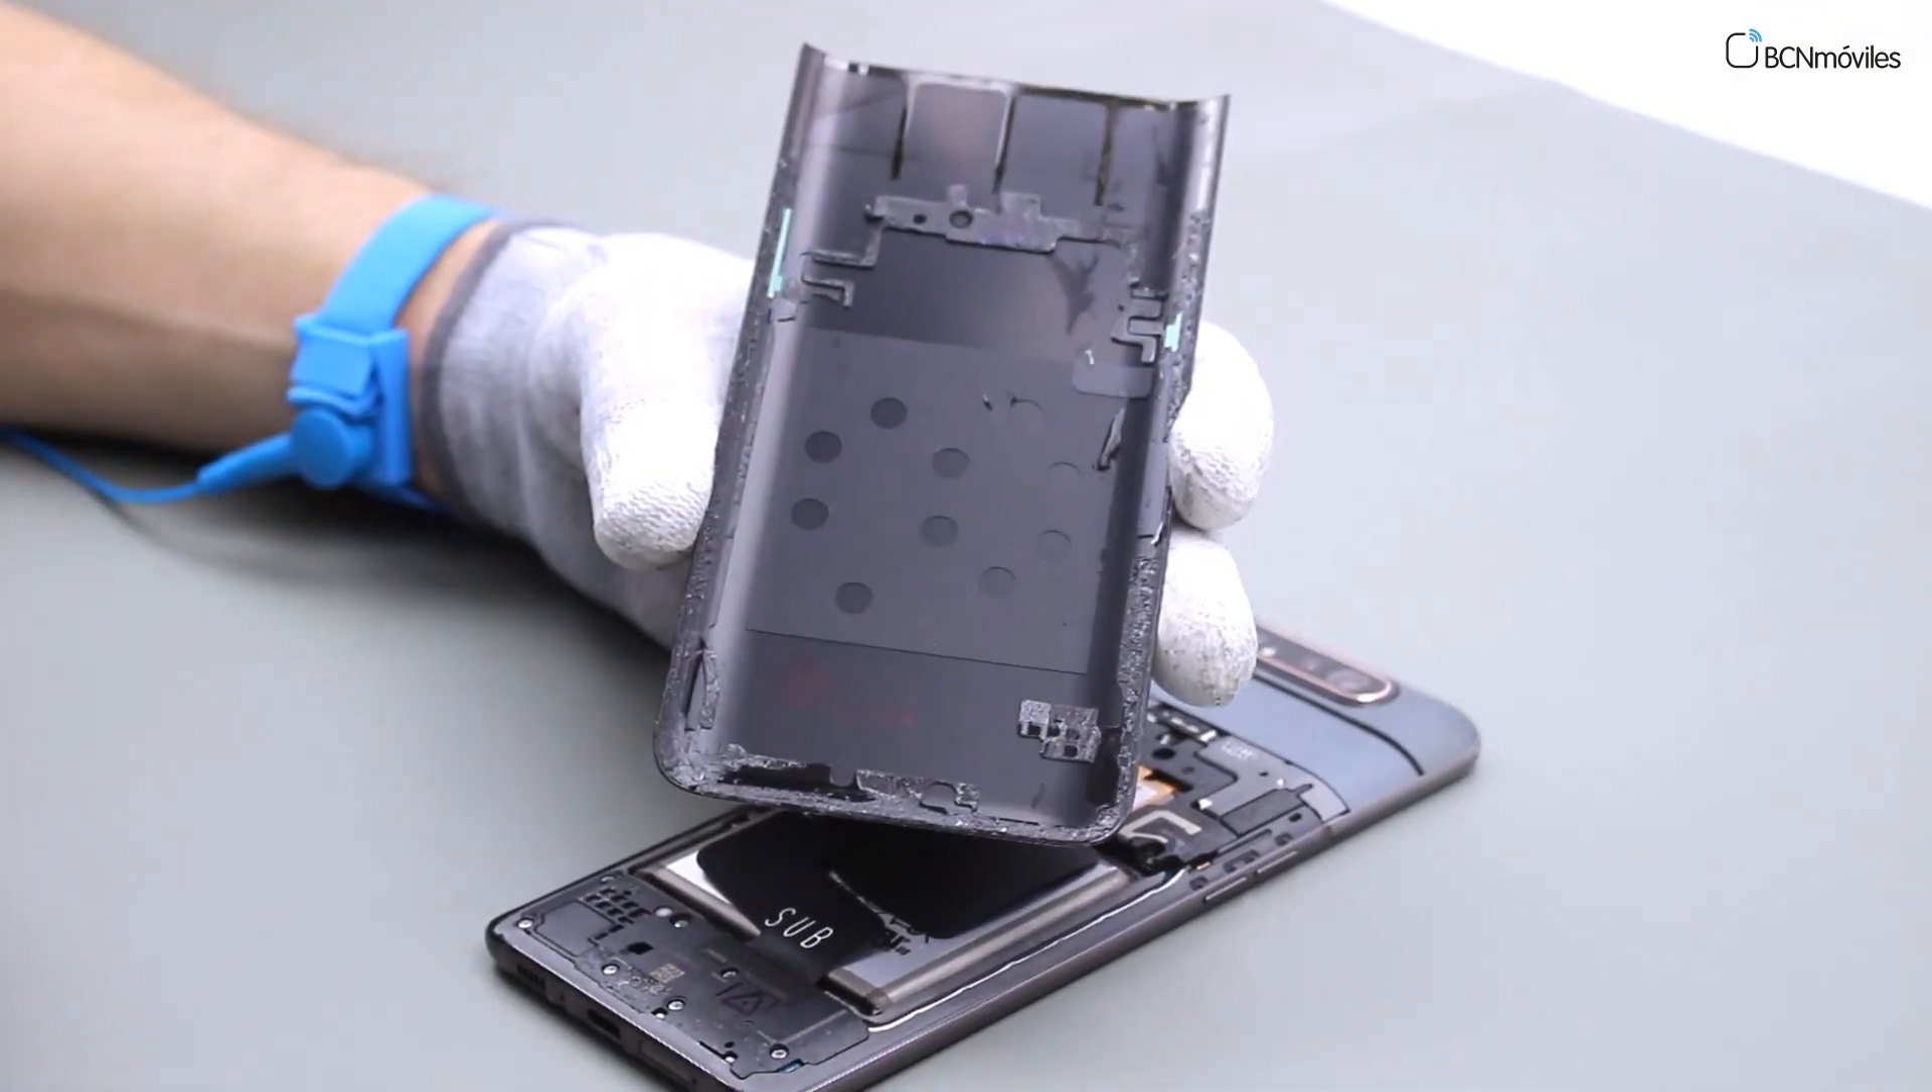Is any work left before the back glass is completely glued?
Yes.